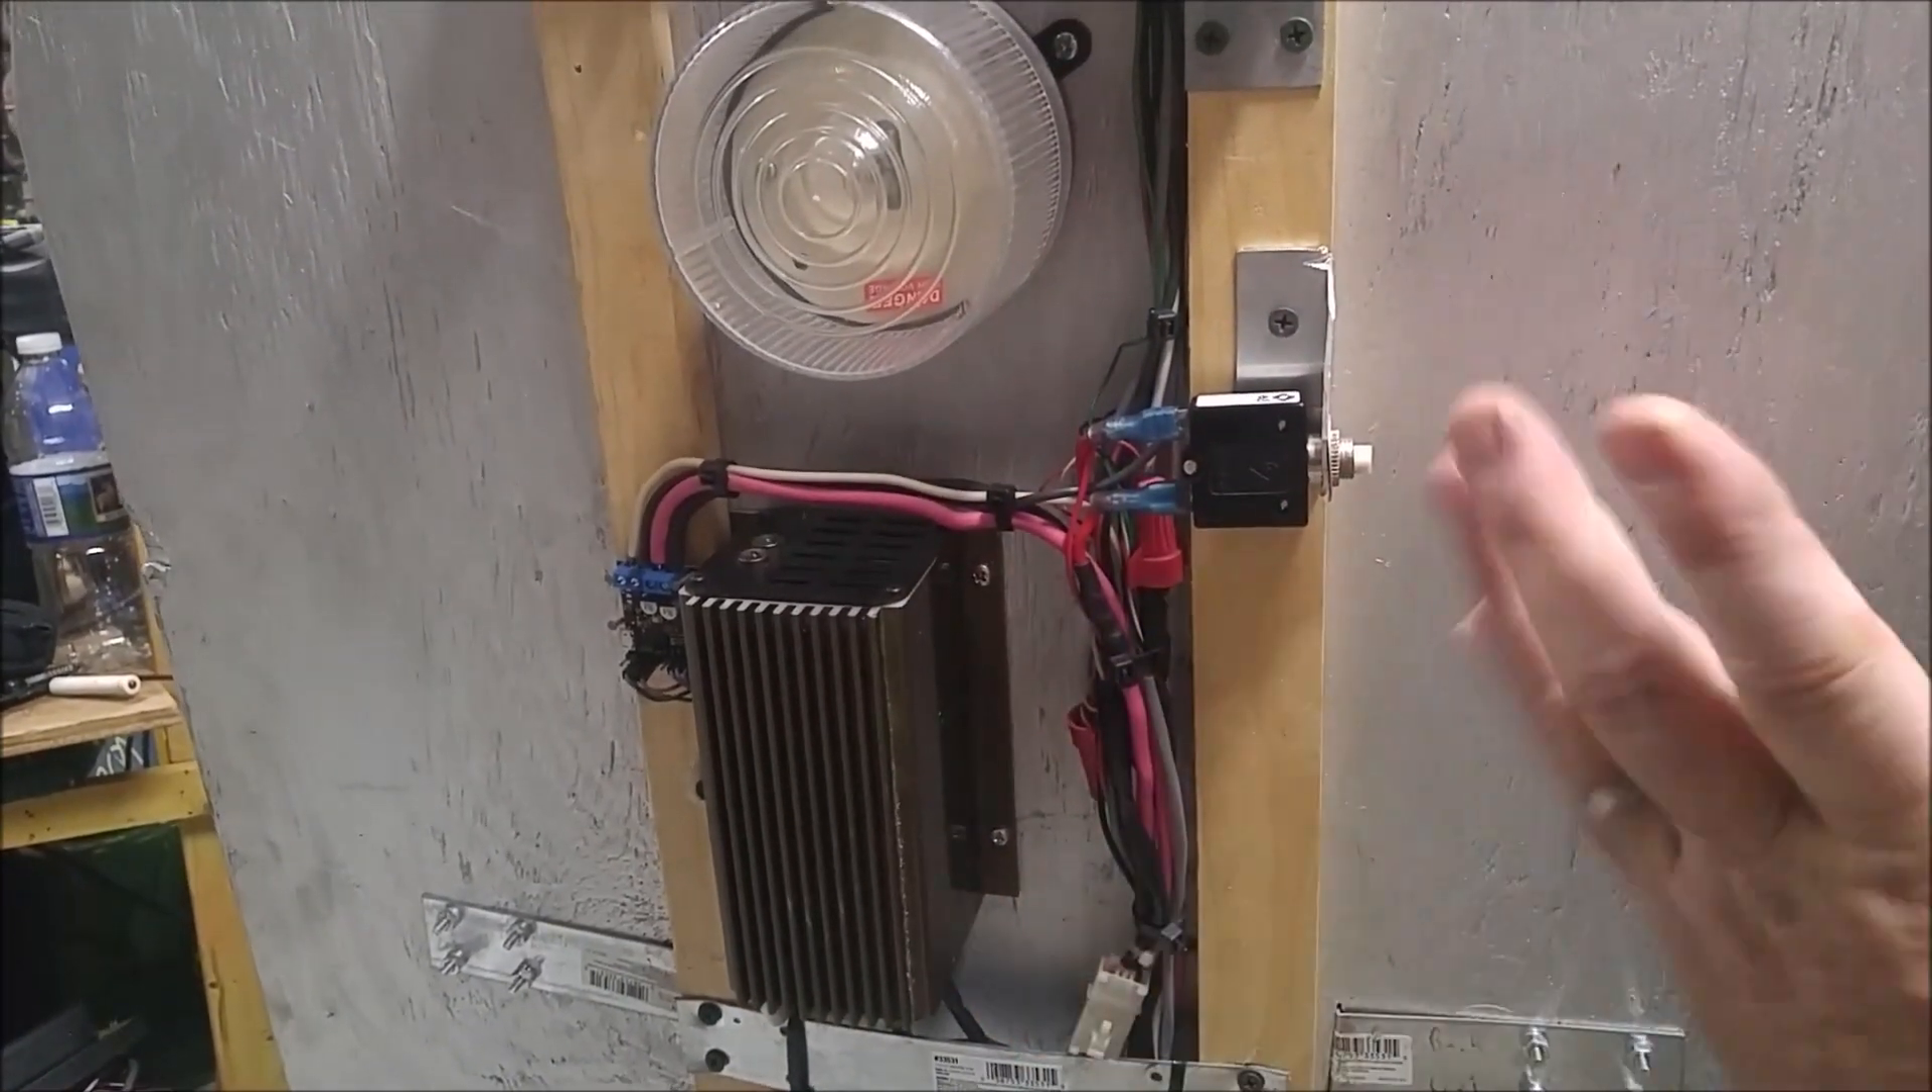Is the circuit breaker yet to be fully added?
No.